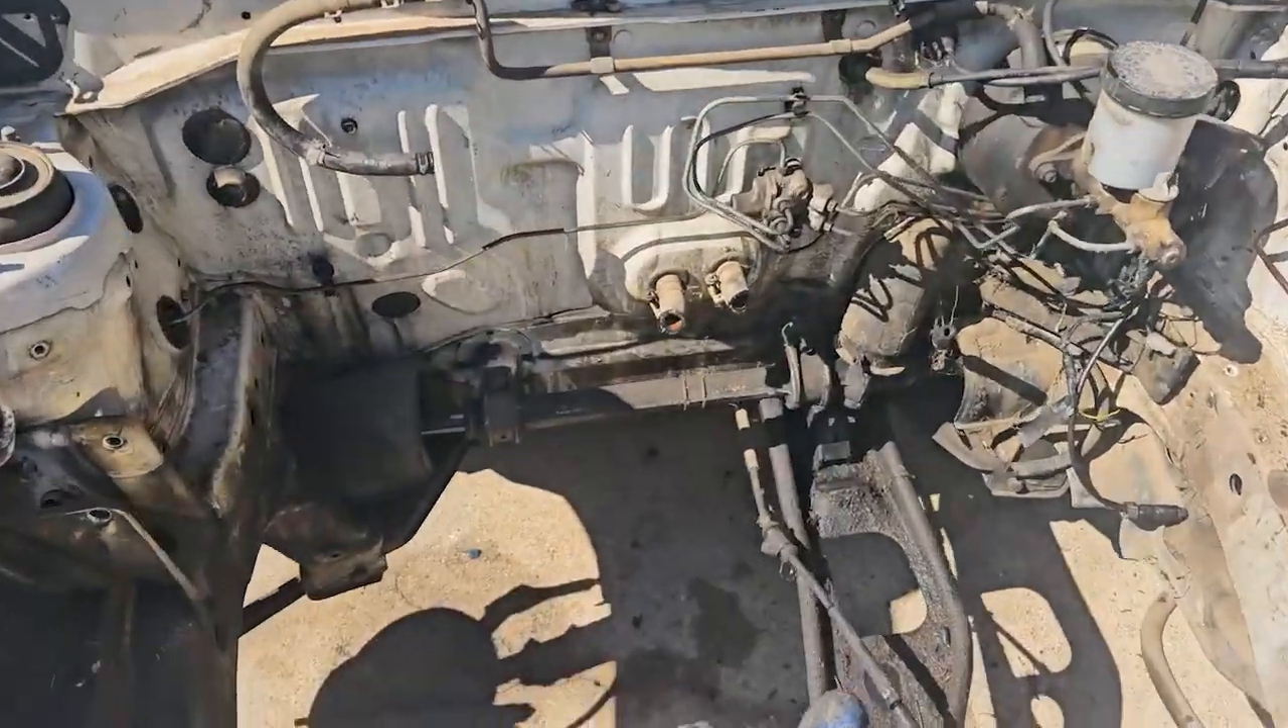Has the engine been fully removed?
Yes.